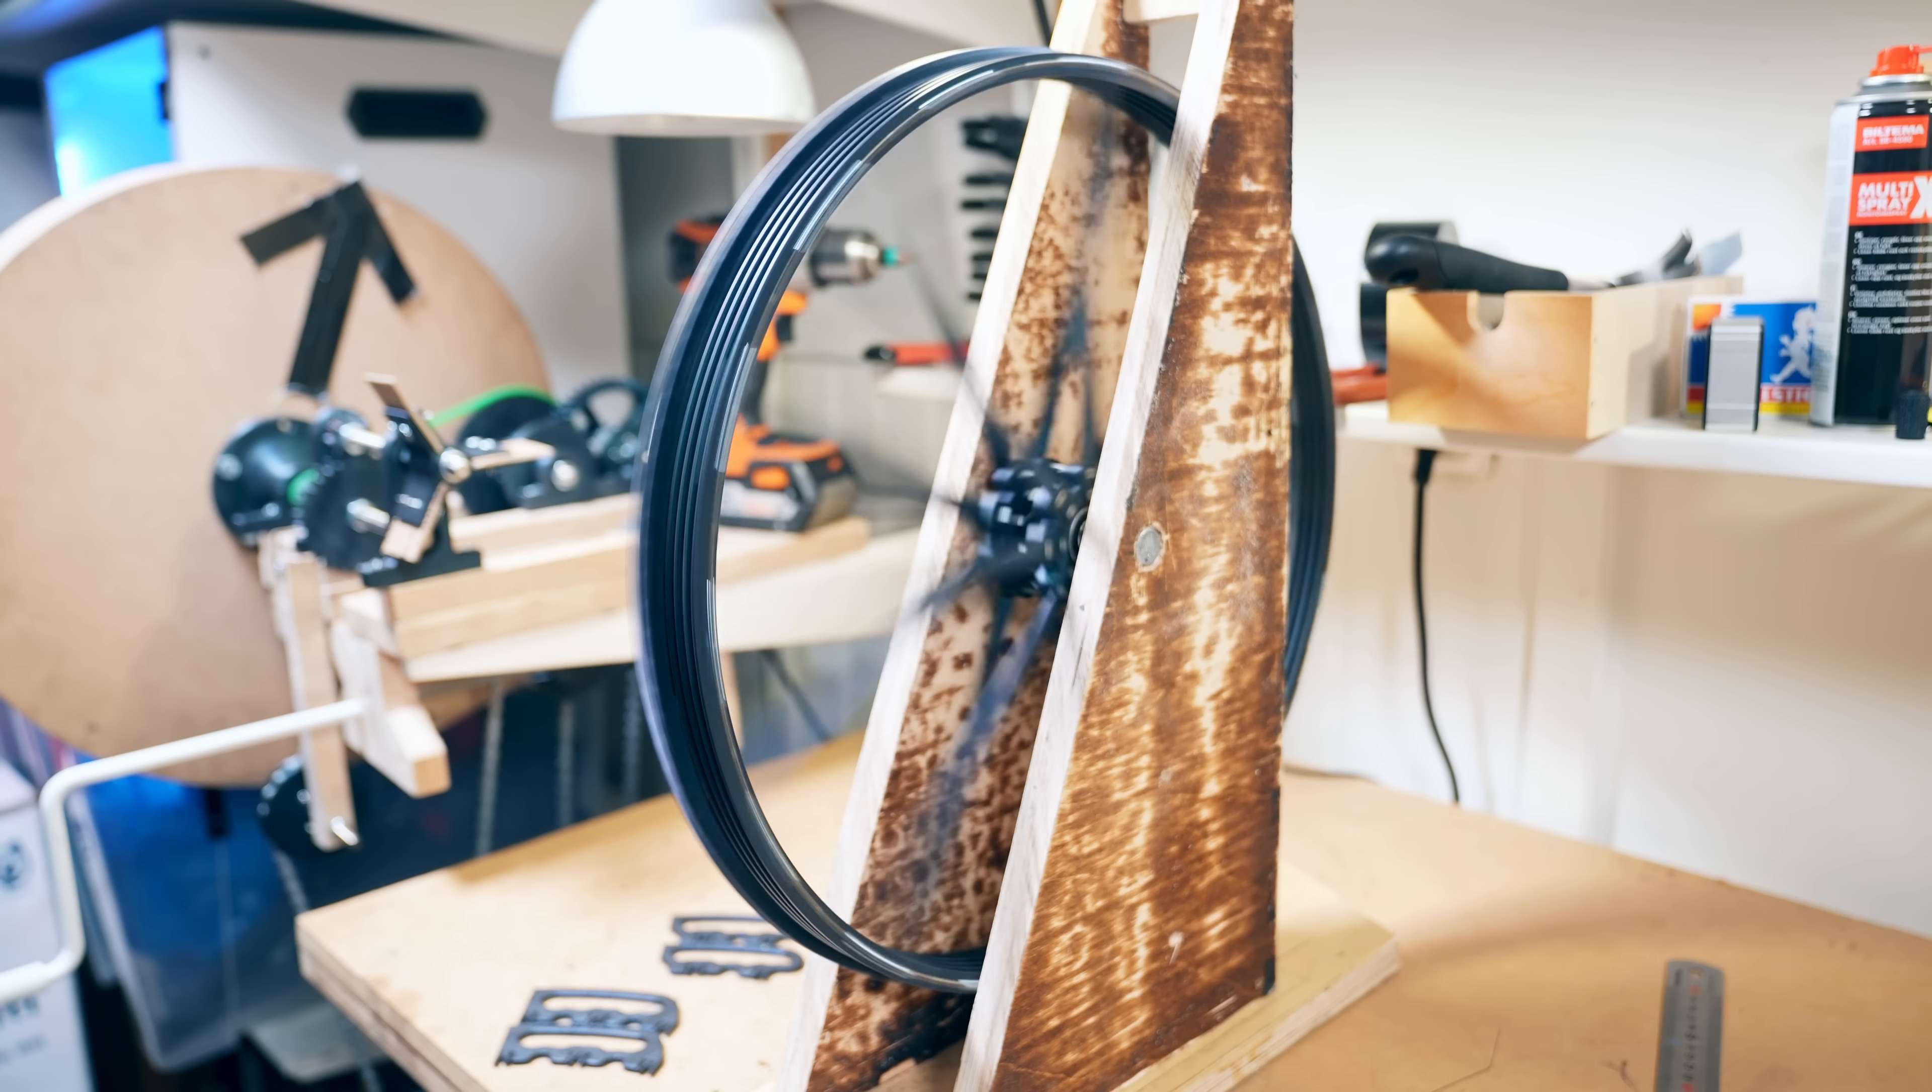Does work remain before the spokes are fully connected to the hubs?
No.